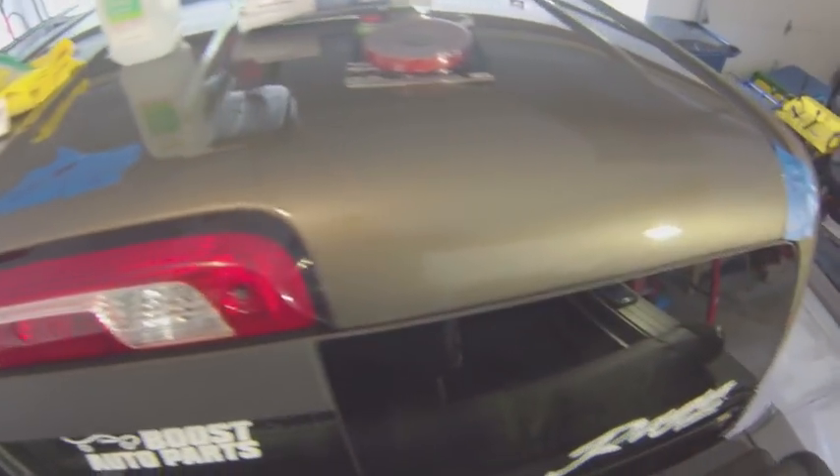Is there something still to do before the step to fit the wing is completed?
Yes.